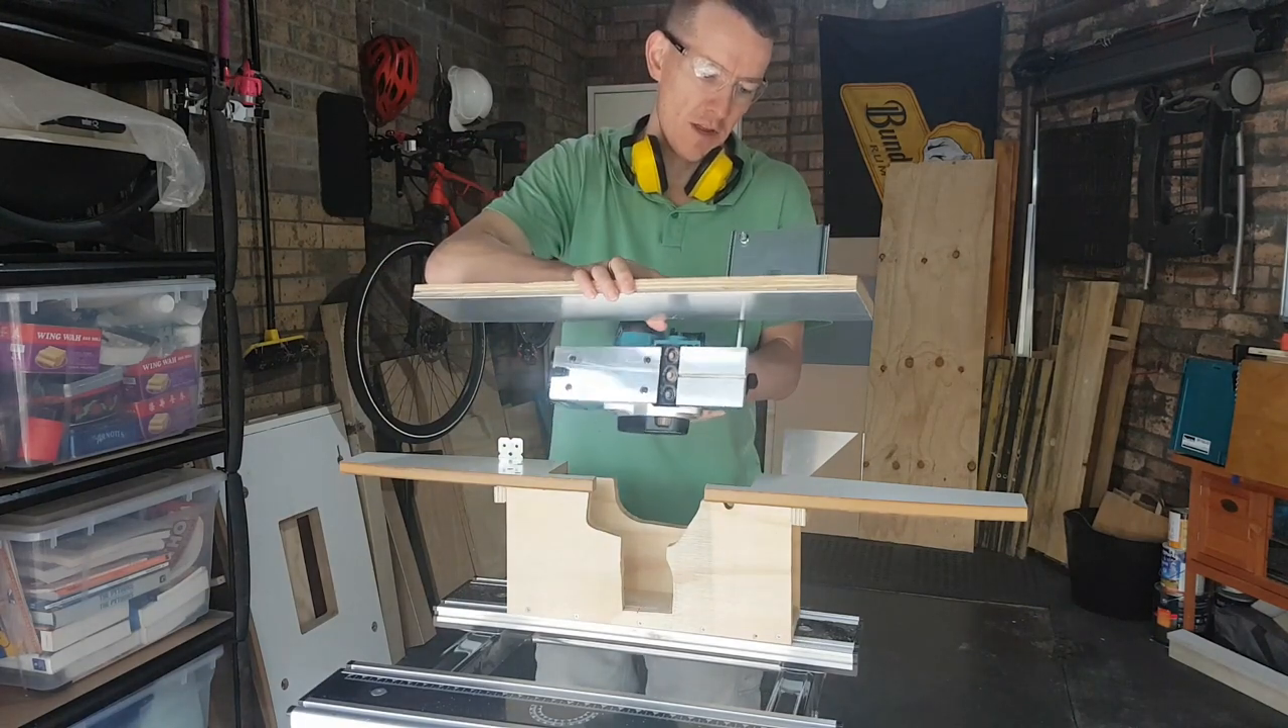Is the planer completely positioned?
No.